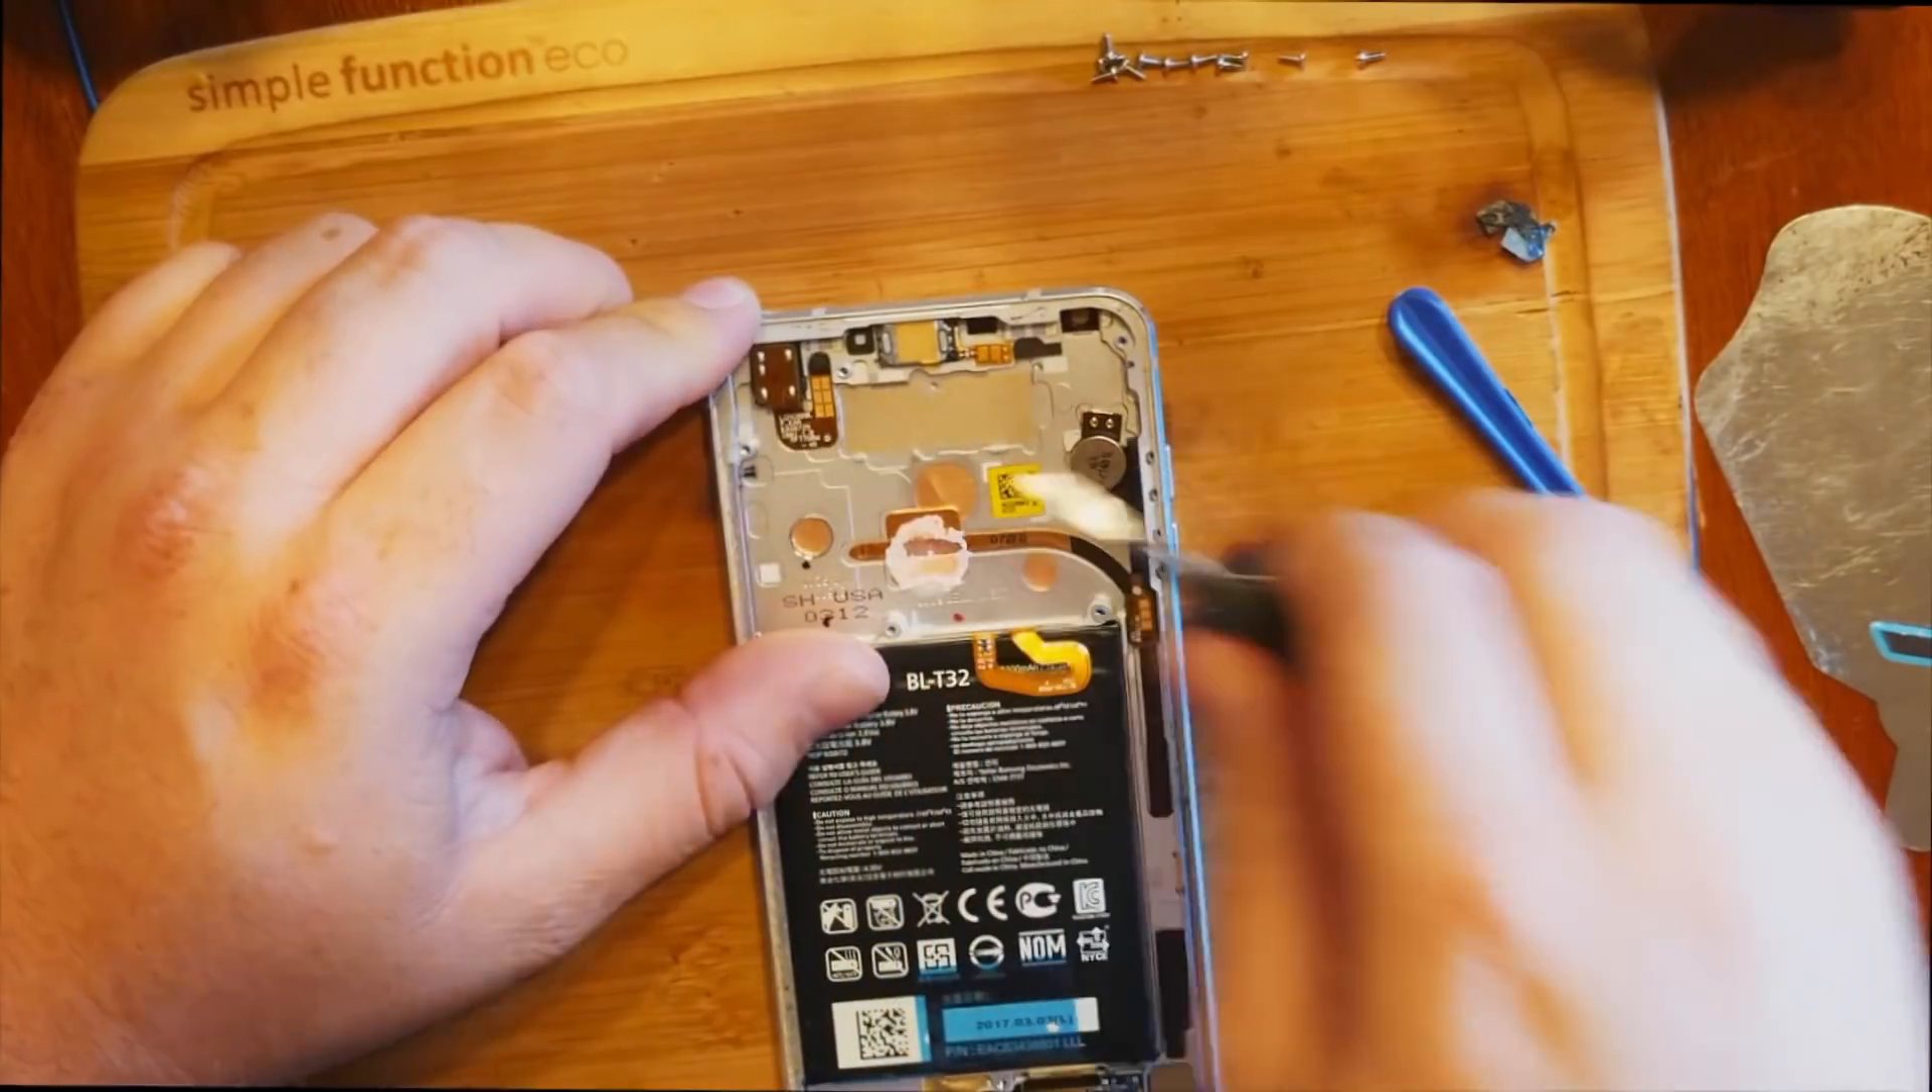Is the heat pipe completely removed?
No.